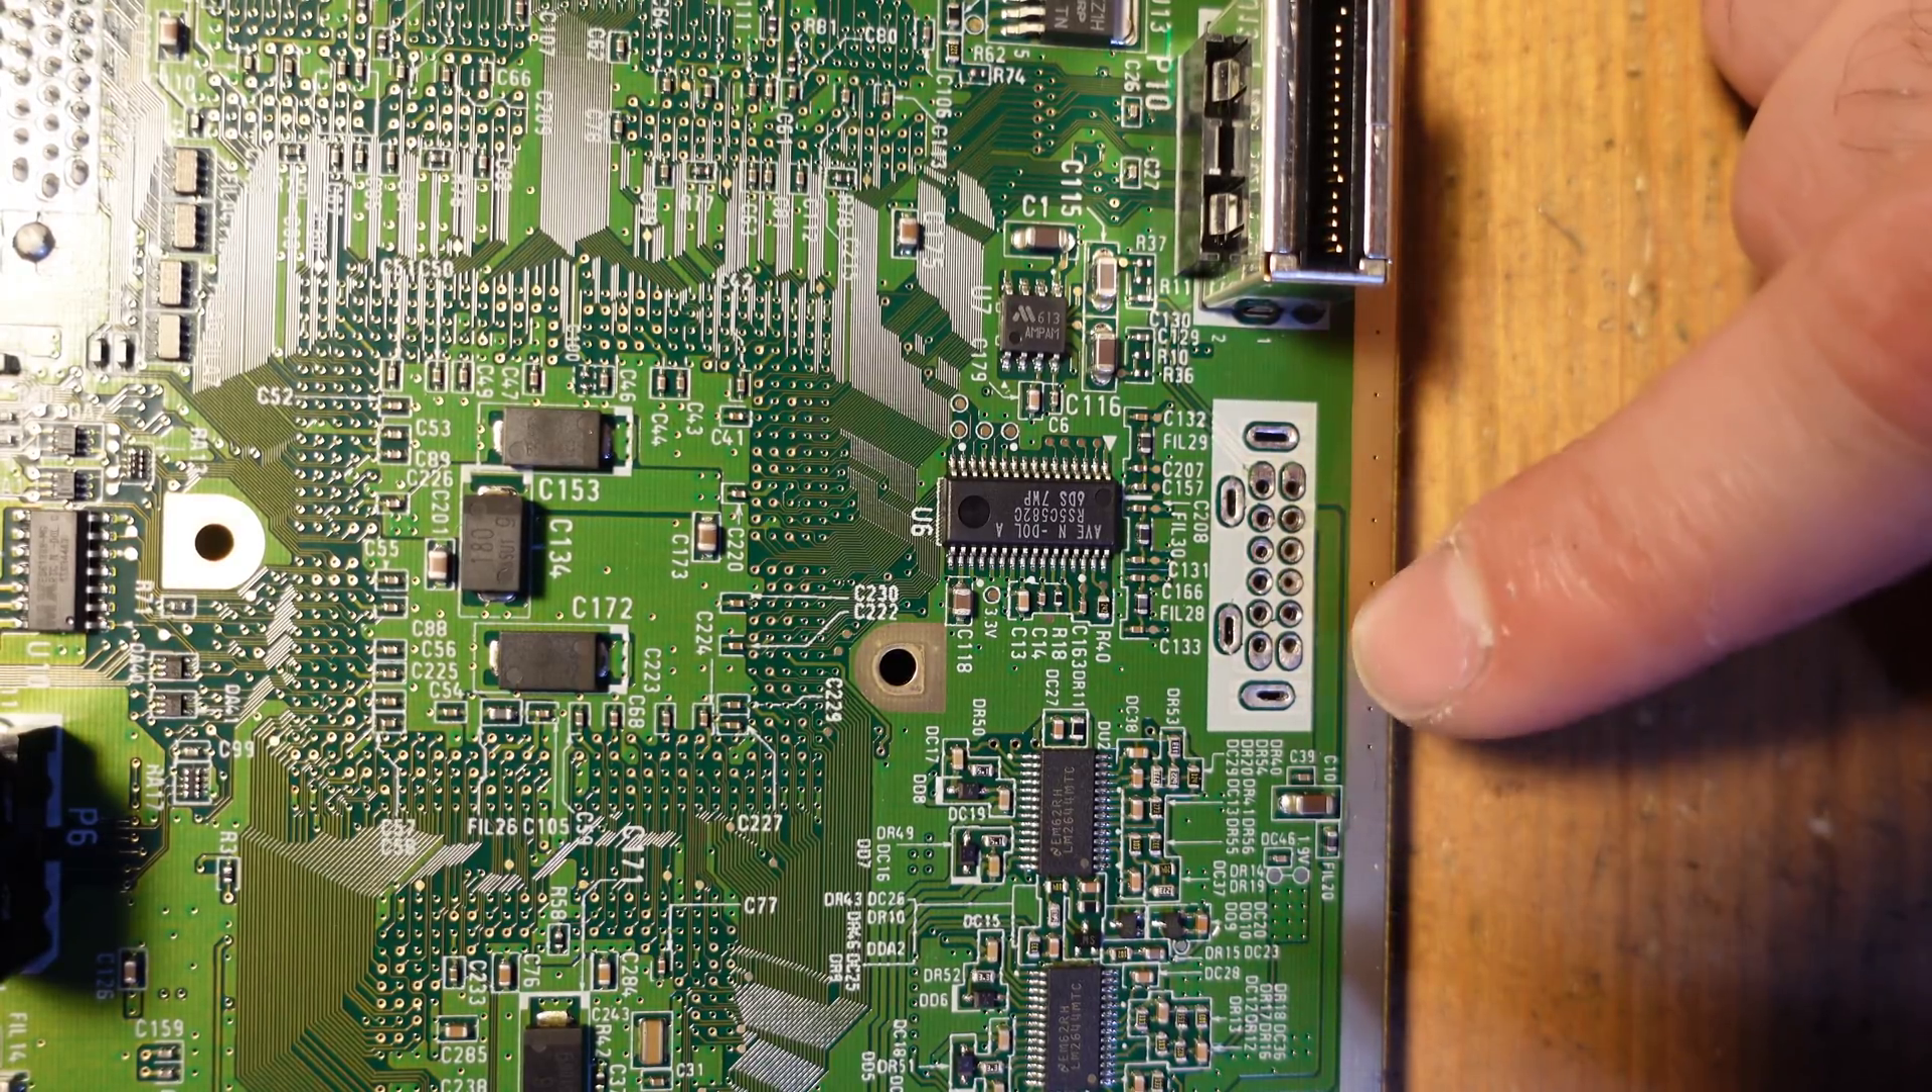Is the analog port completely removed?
Yes.